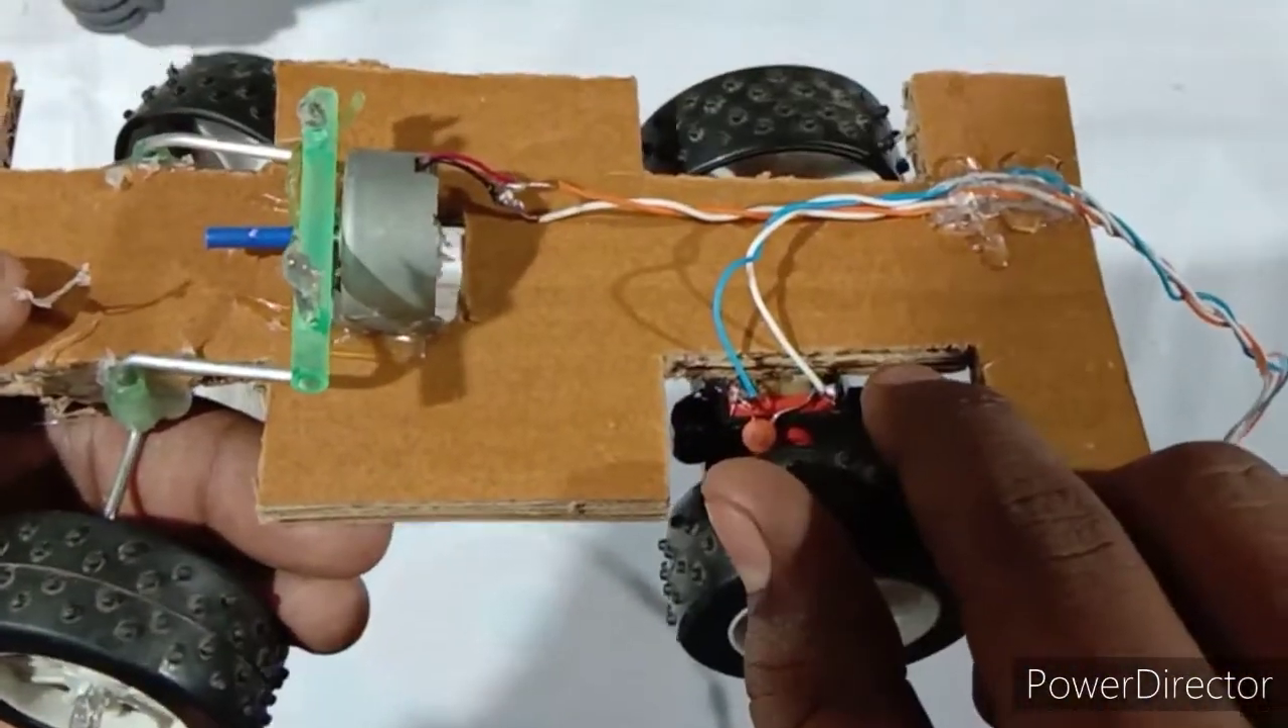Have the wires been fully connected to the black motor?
Yes.